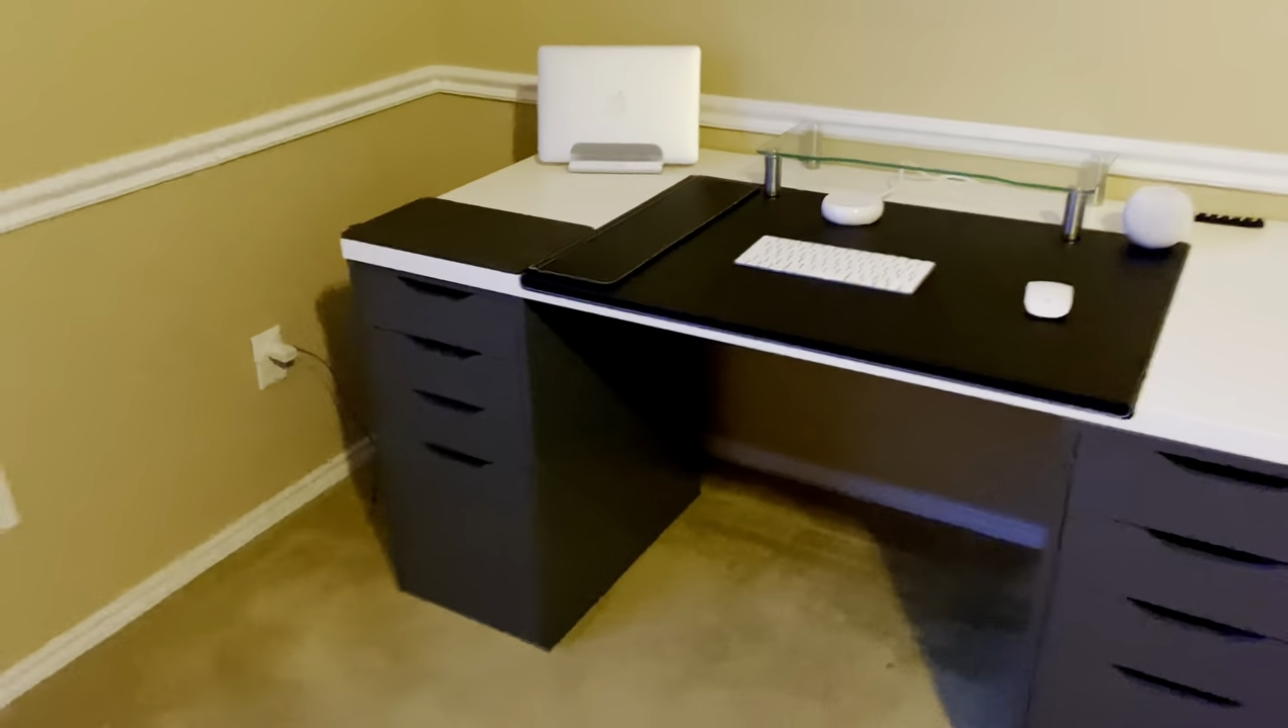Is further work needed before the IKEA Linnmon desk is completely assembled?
No.